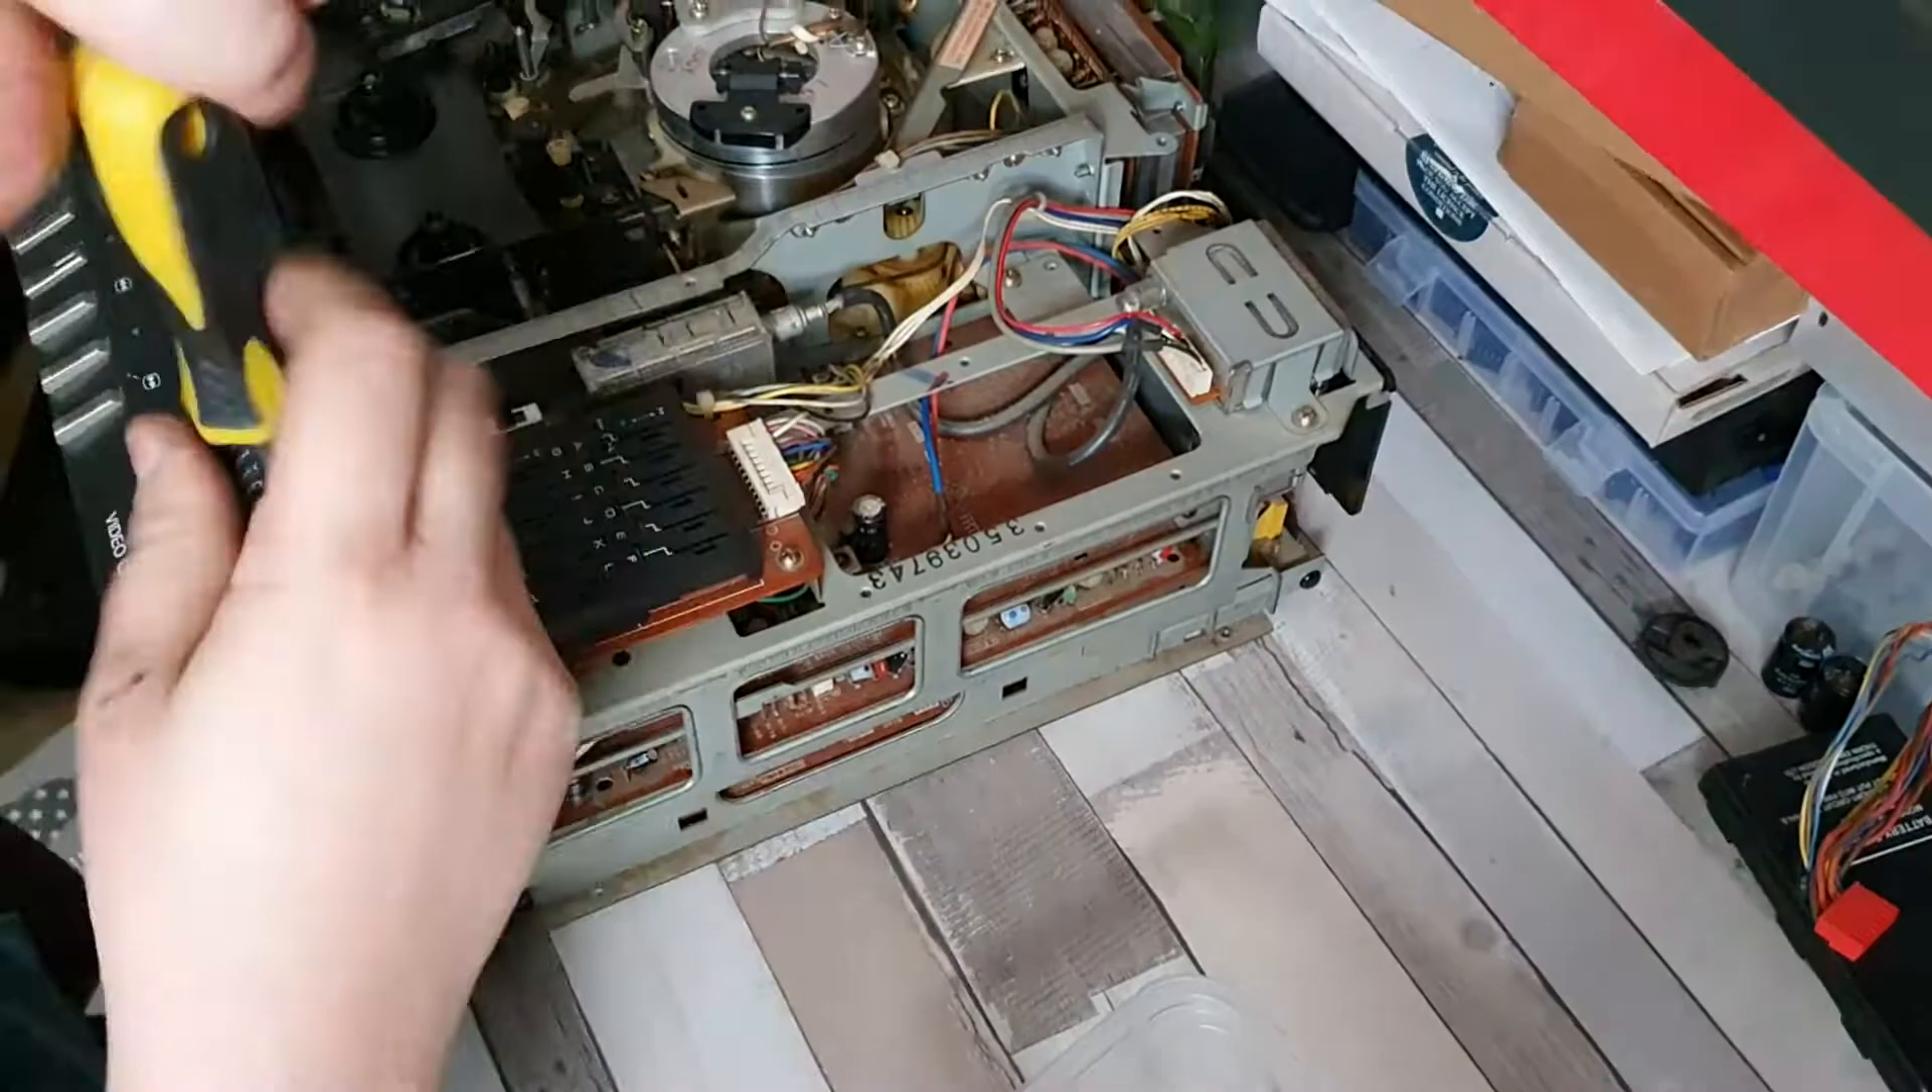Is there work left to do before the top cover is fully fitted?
Yes.